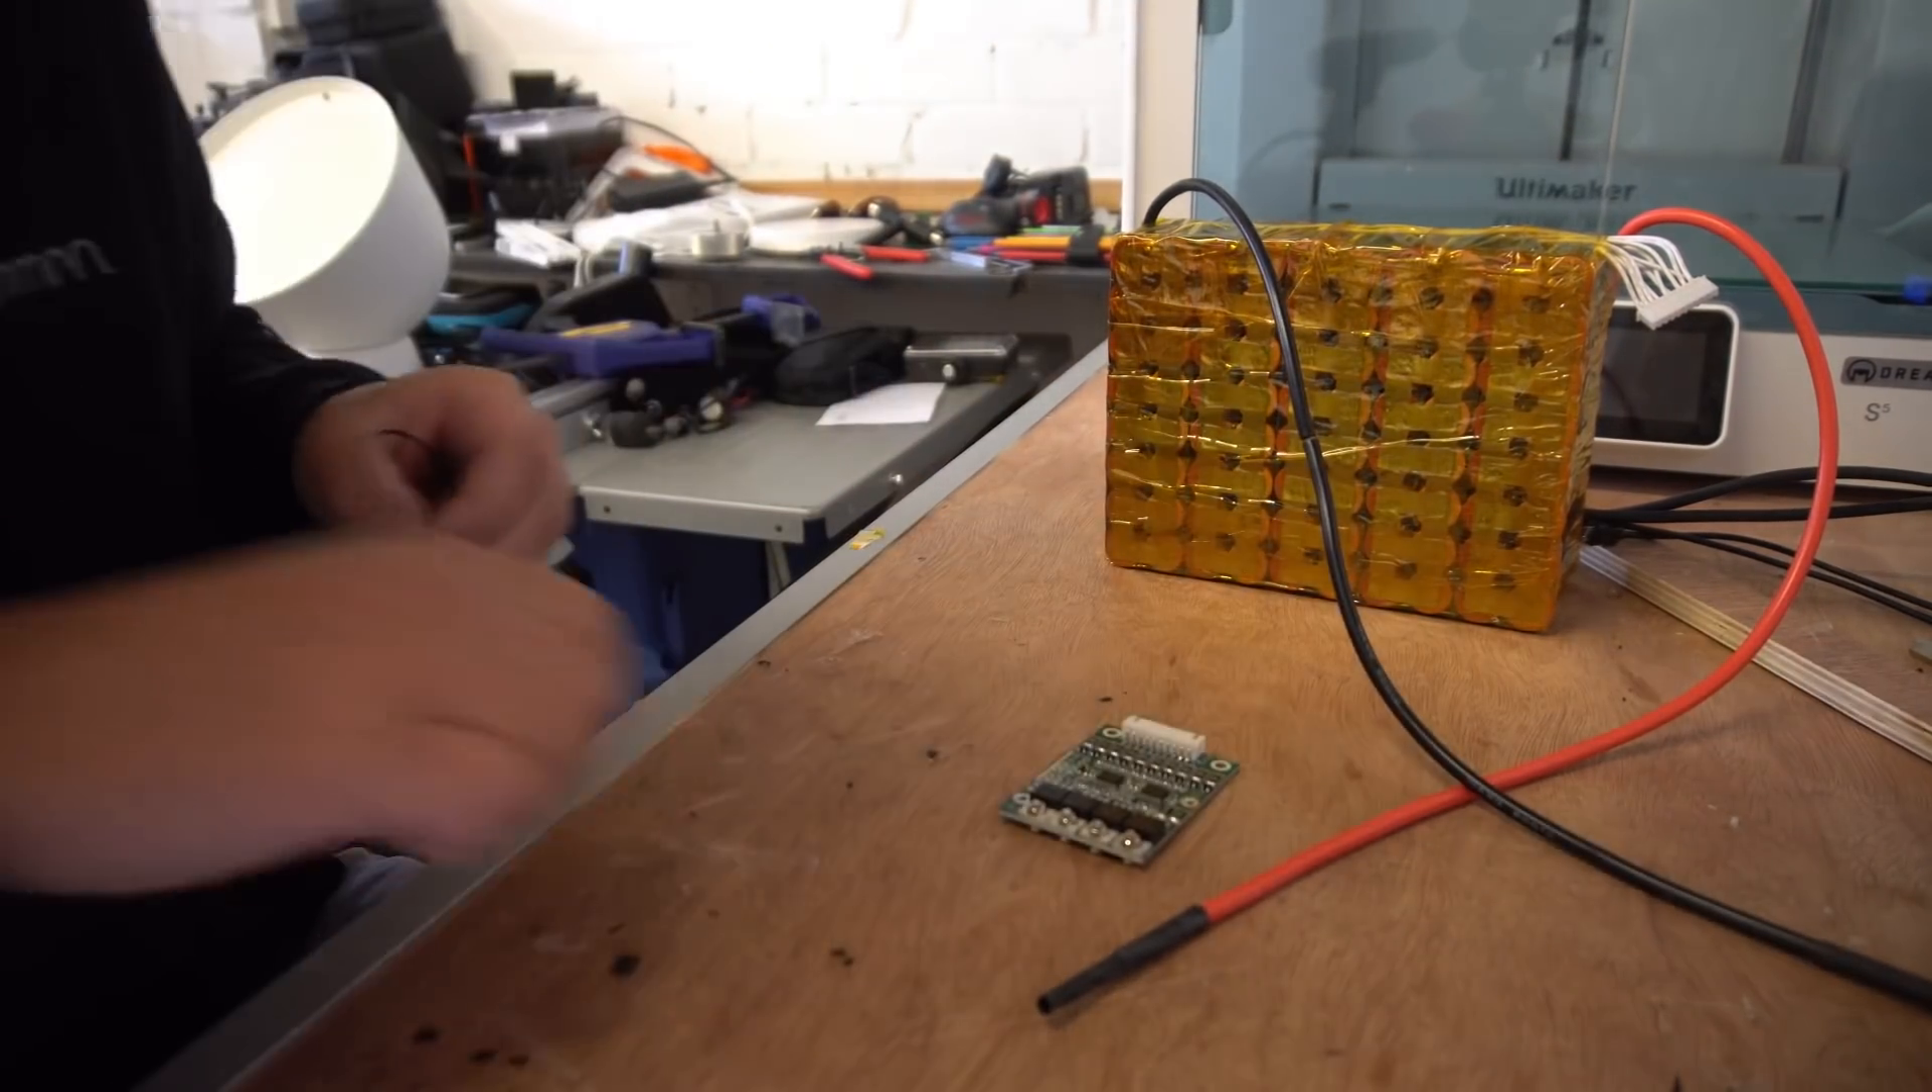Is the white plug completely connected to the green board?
No.